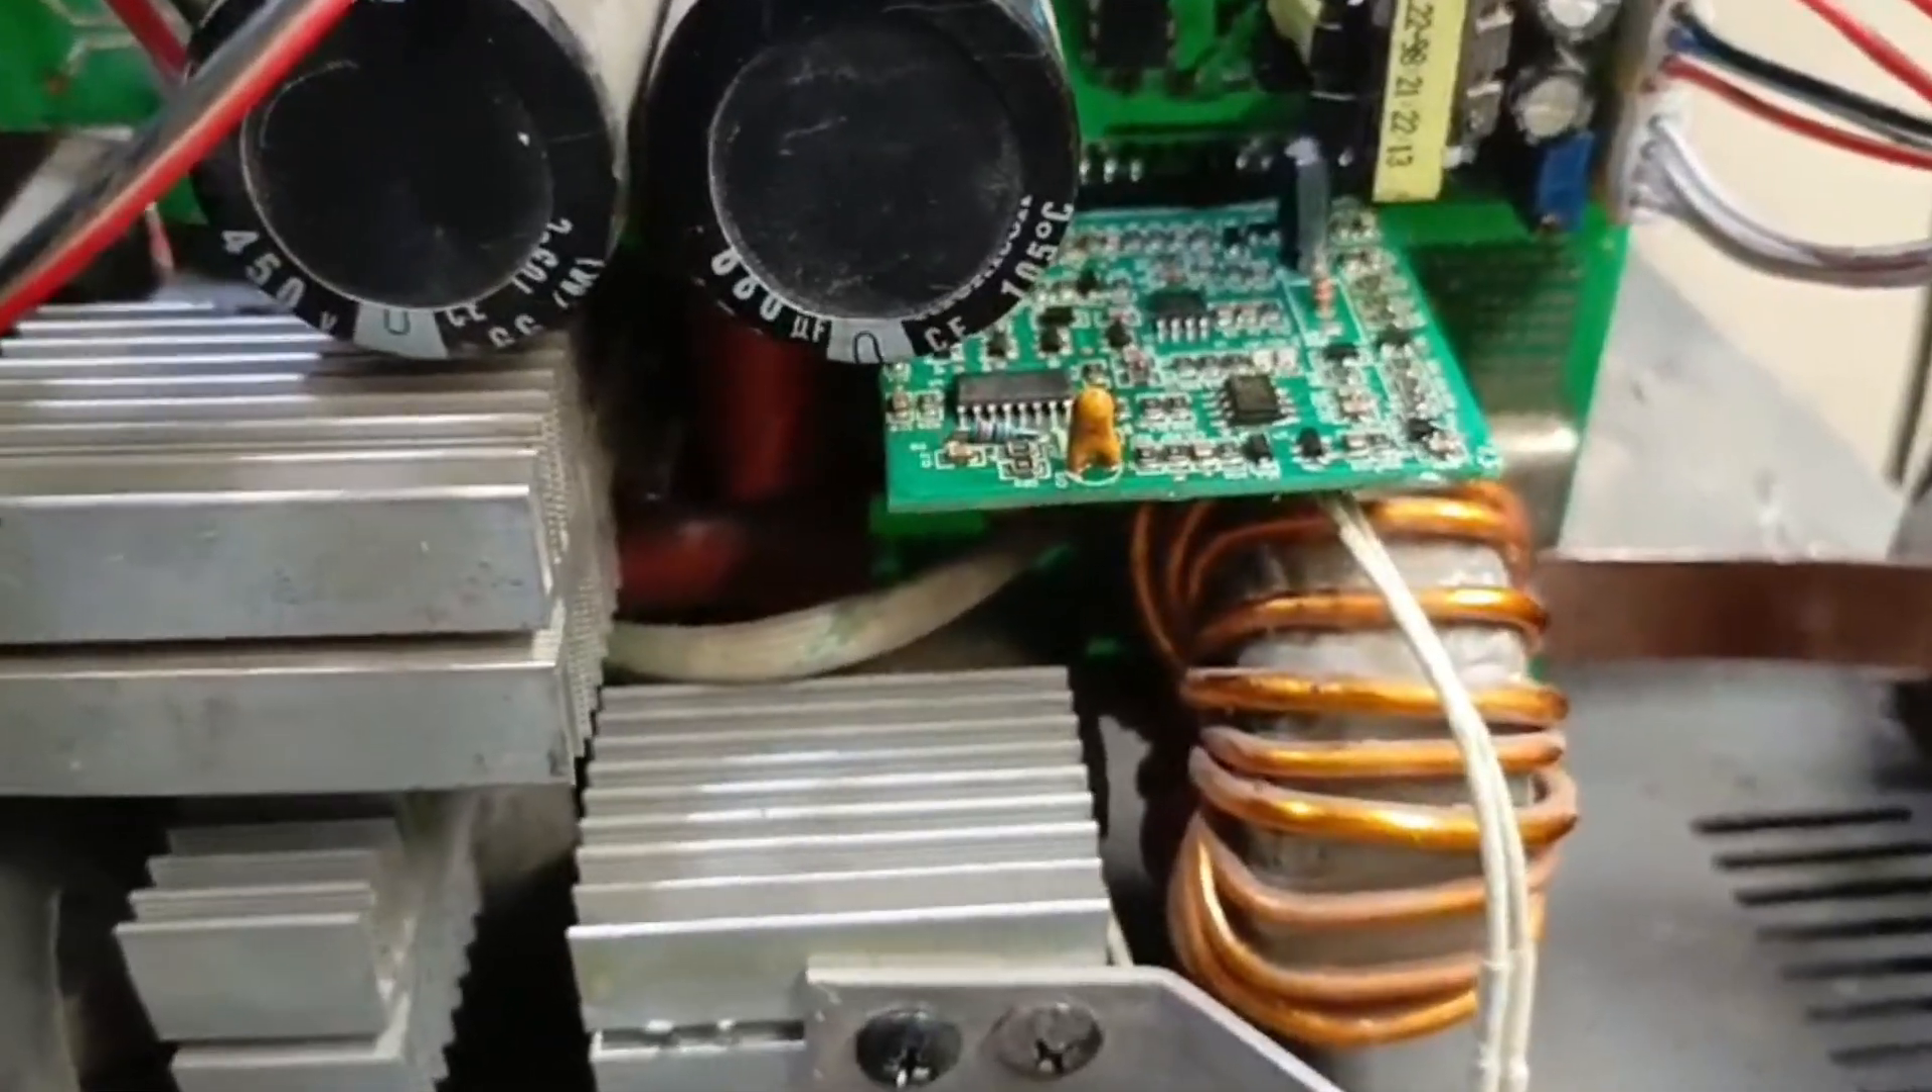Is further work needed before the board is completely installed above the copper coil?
No.